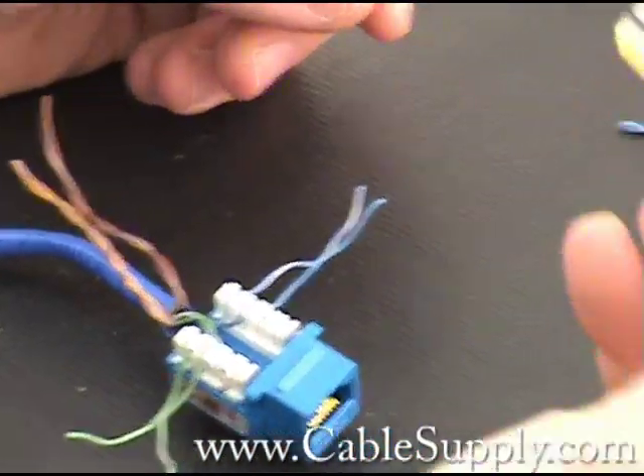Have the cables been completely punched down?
No.